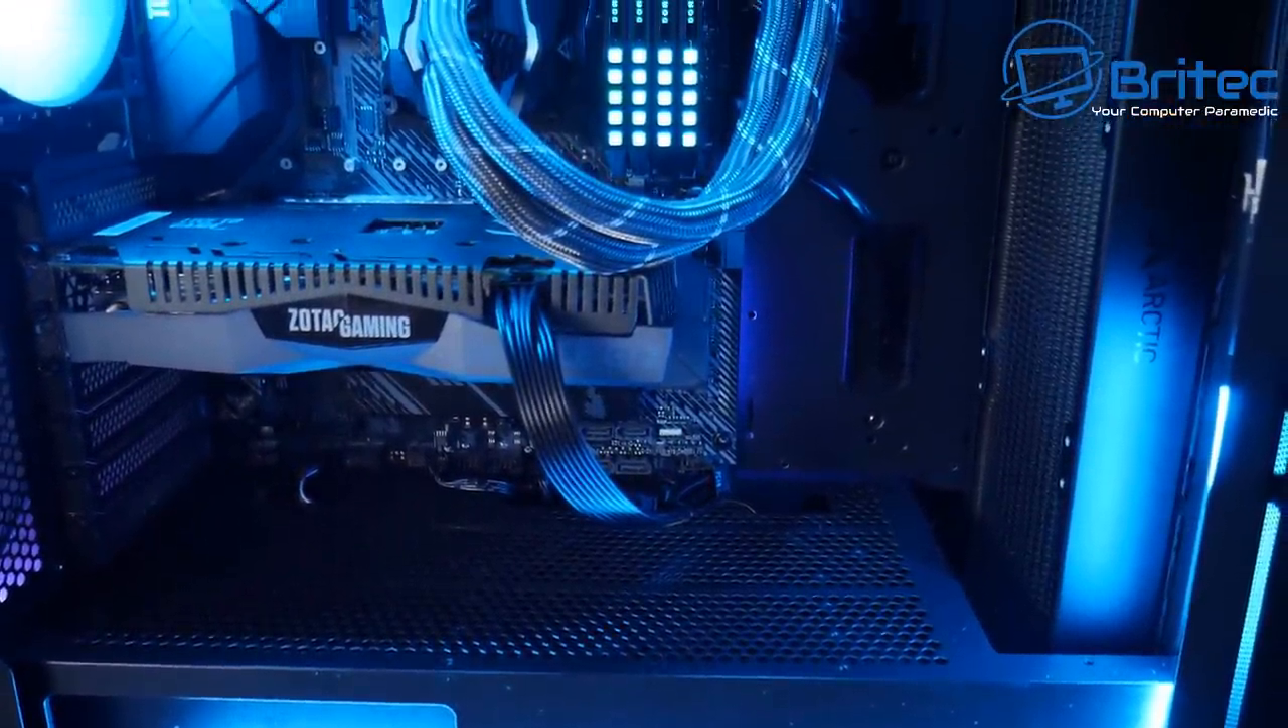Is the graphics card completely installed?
Yes.